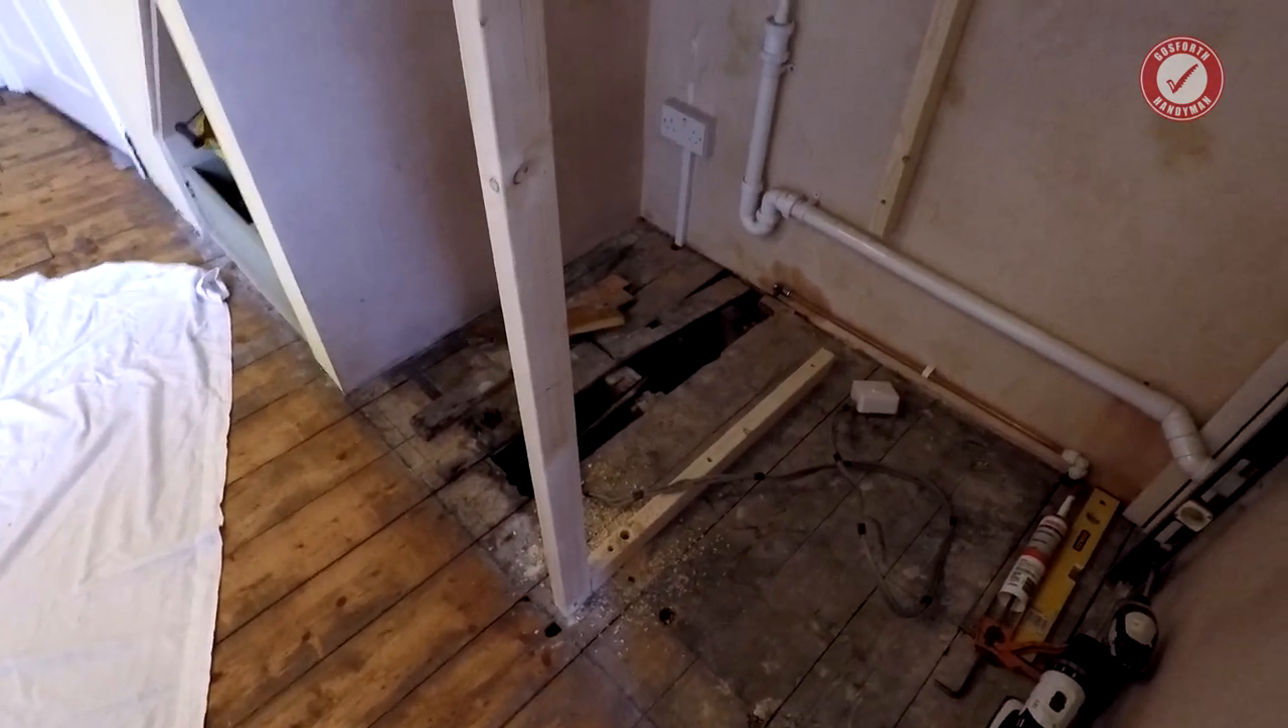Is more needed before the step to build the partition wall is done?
Yes.